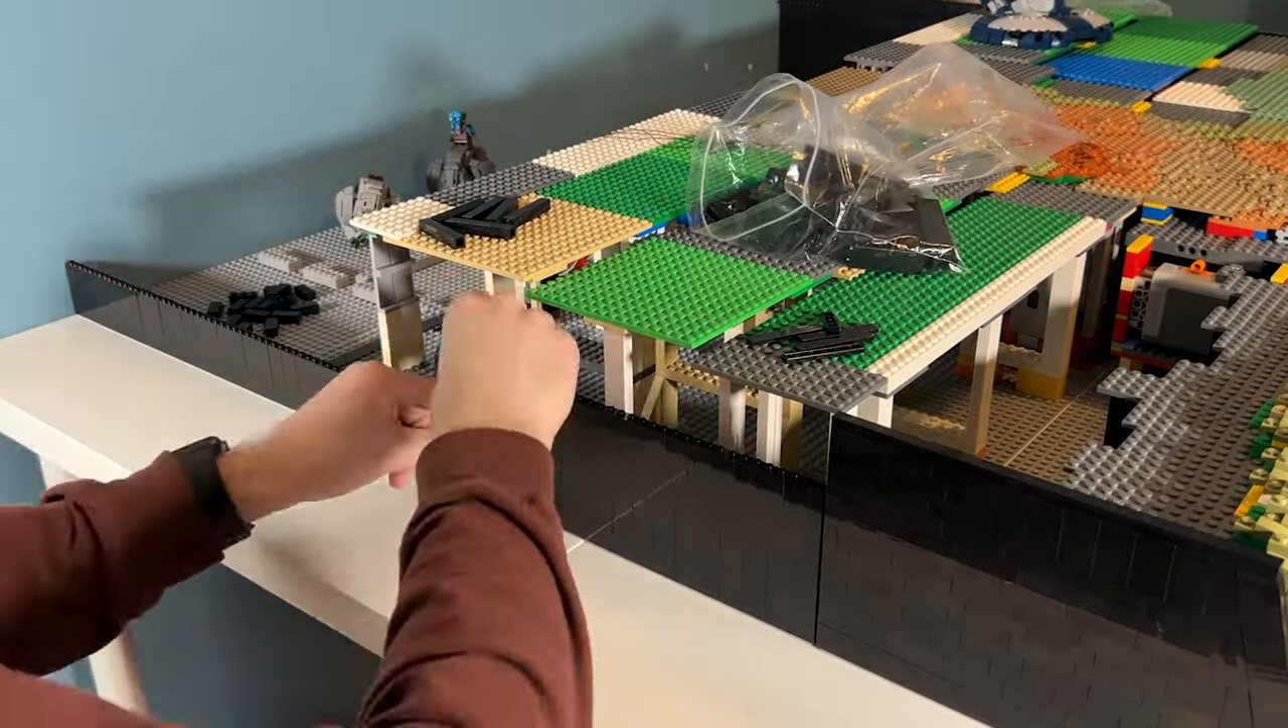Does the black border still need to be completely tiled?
Yes.